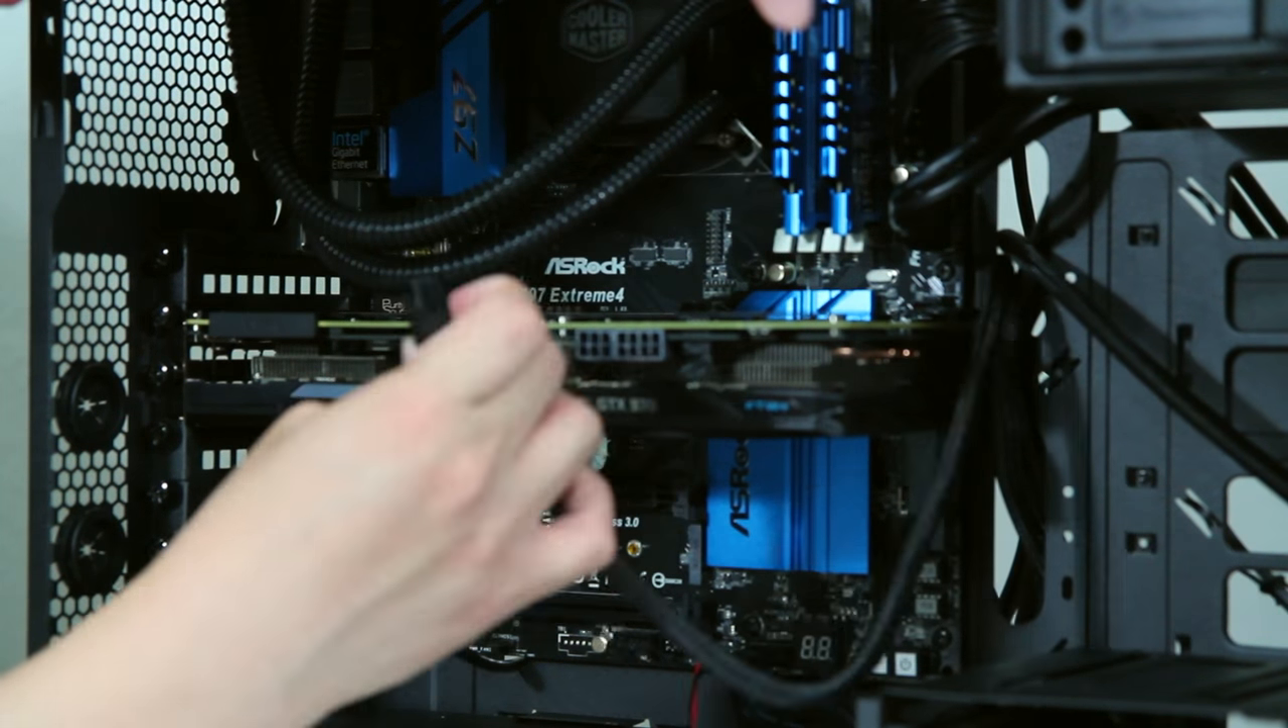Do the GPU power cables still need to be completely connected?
Yes.